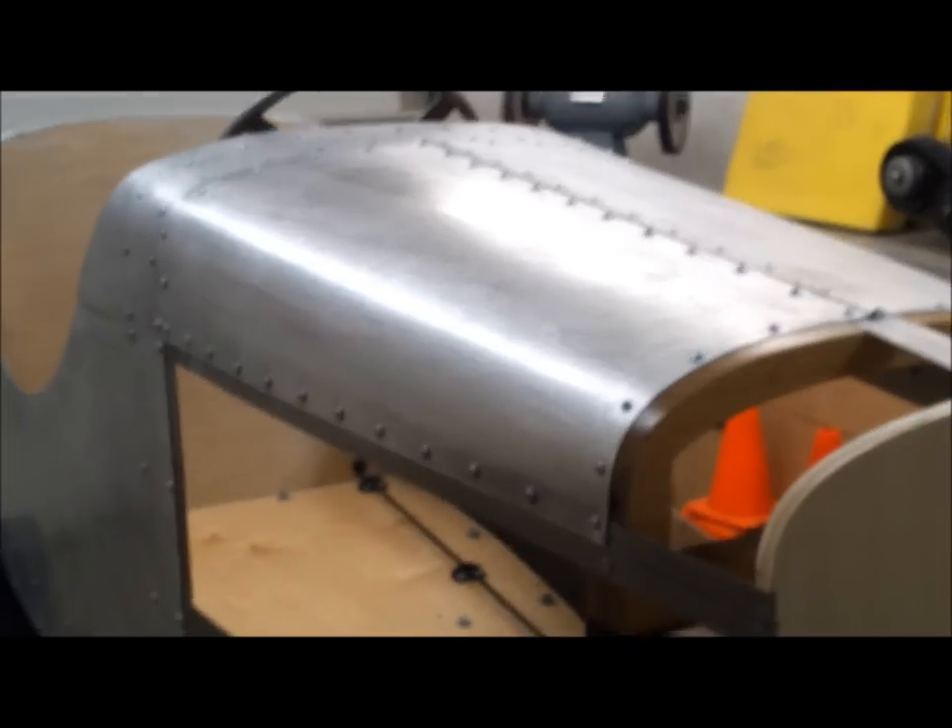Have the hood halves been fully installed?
Yes.